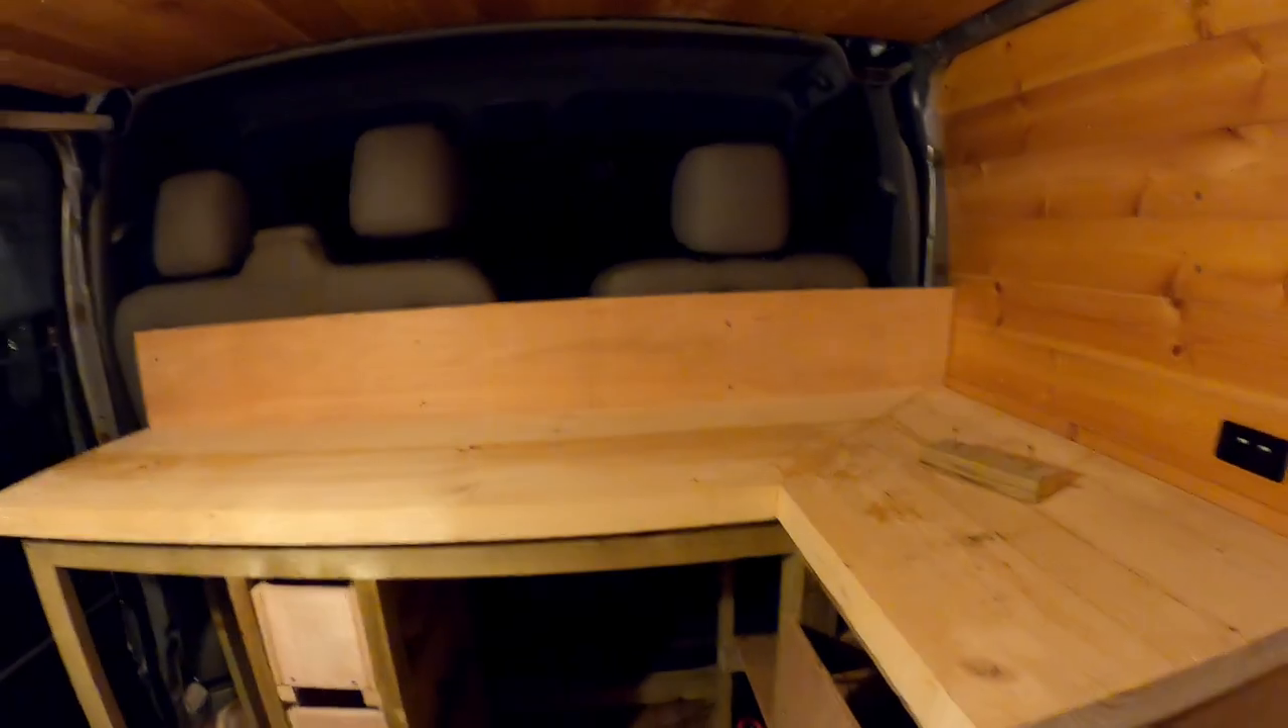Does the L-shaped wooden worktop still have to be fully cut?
No.